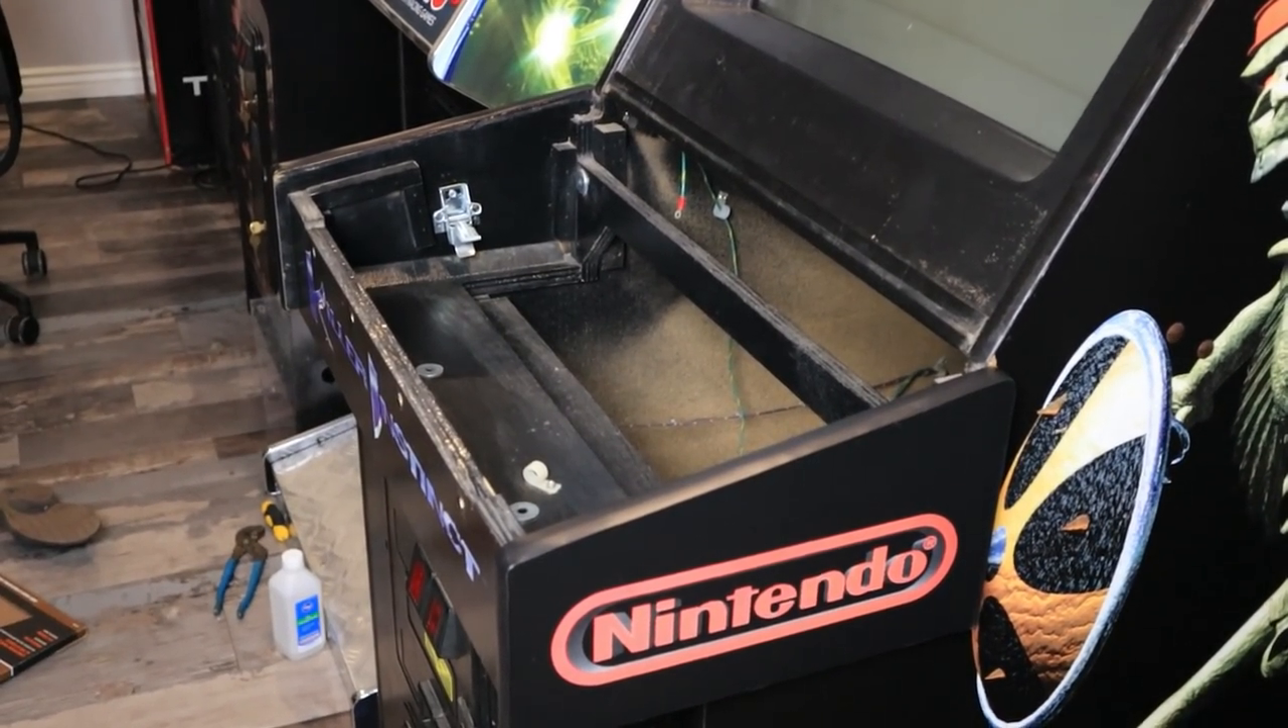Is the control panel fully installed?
No.